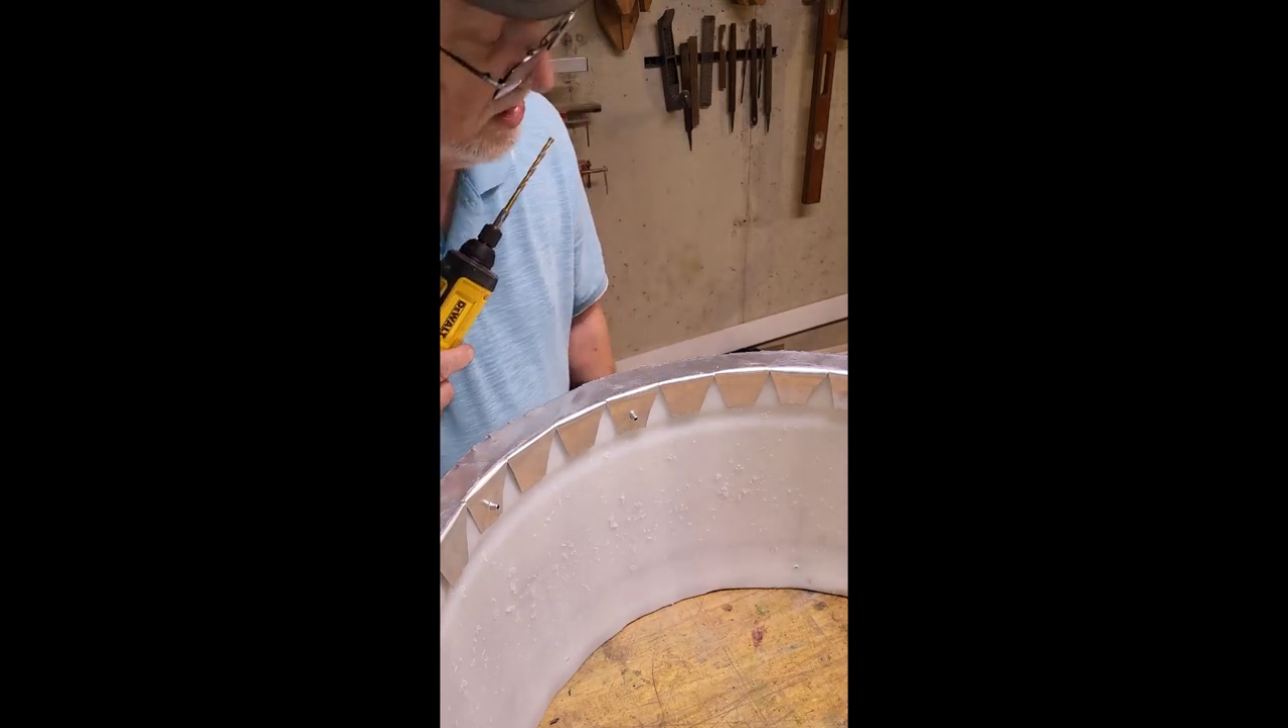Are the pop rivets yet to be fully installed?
Yes.